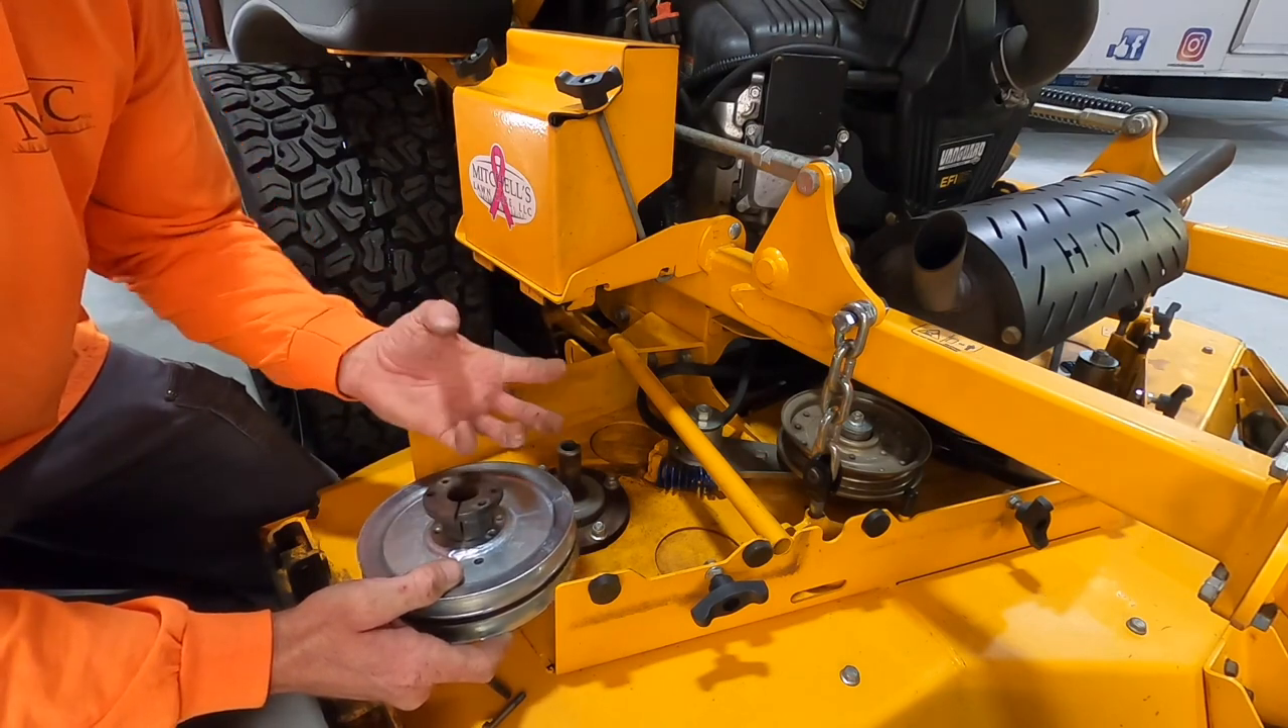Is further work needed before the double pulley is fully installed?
Yes.